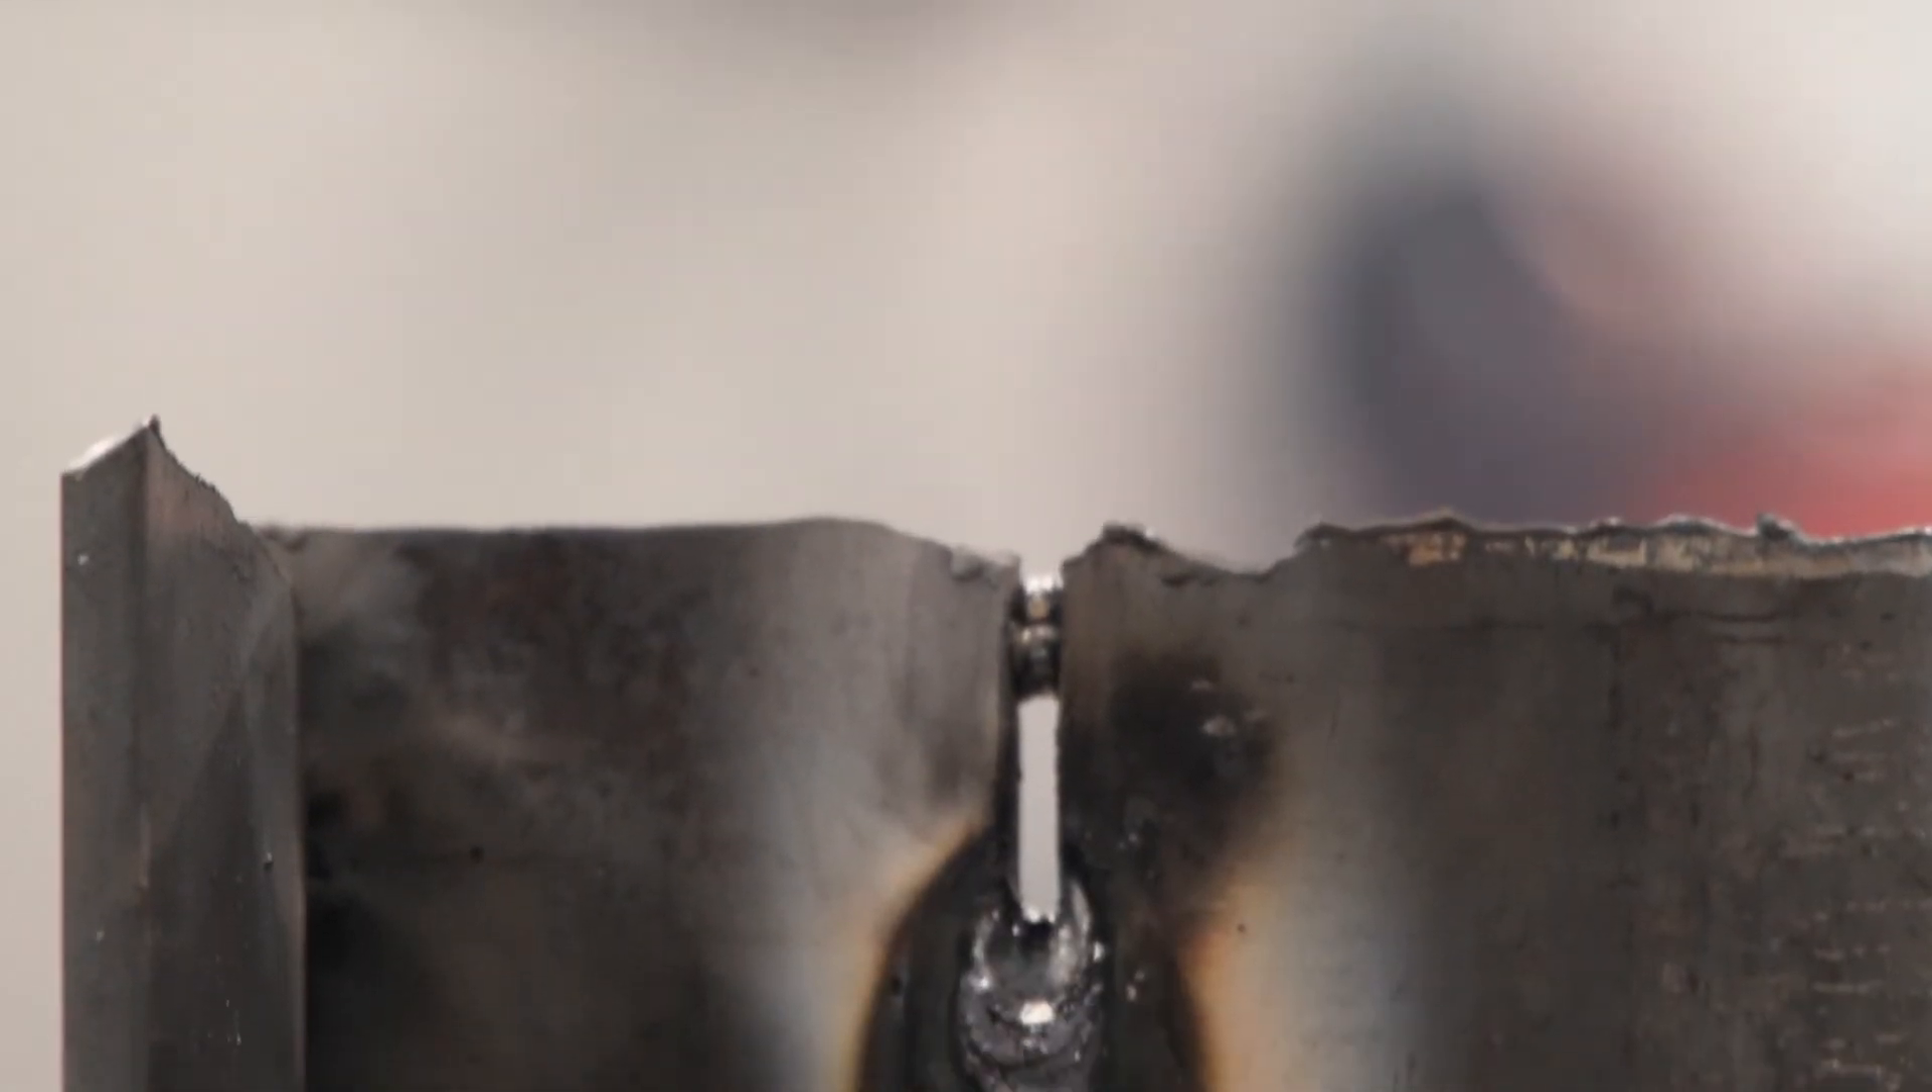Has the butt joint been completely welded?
No.